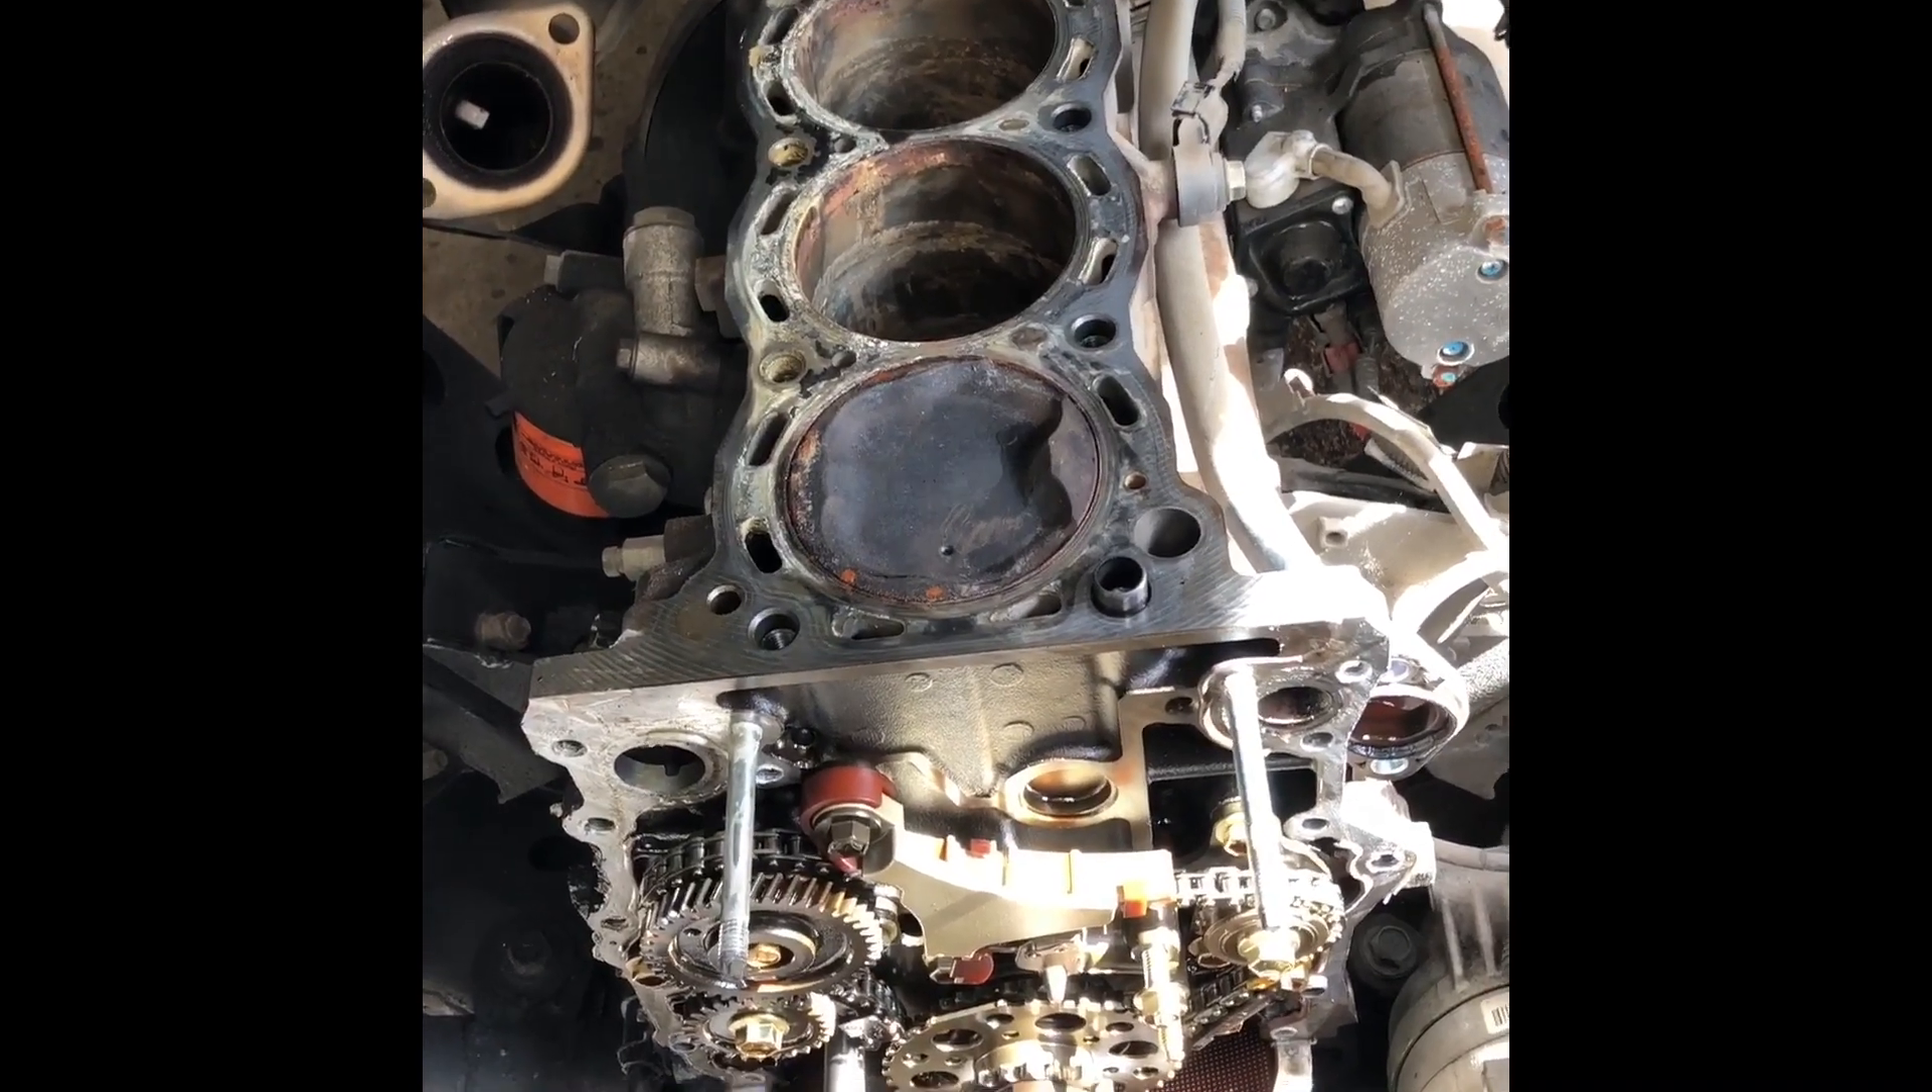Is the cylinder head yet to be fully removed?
No.